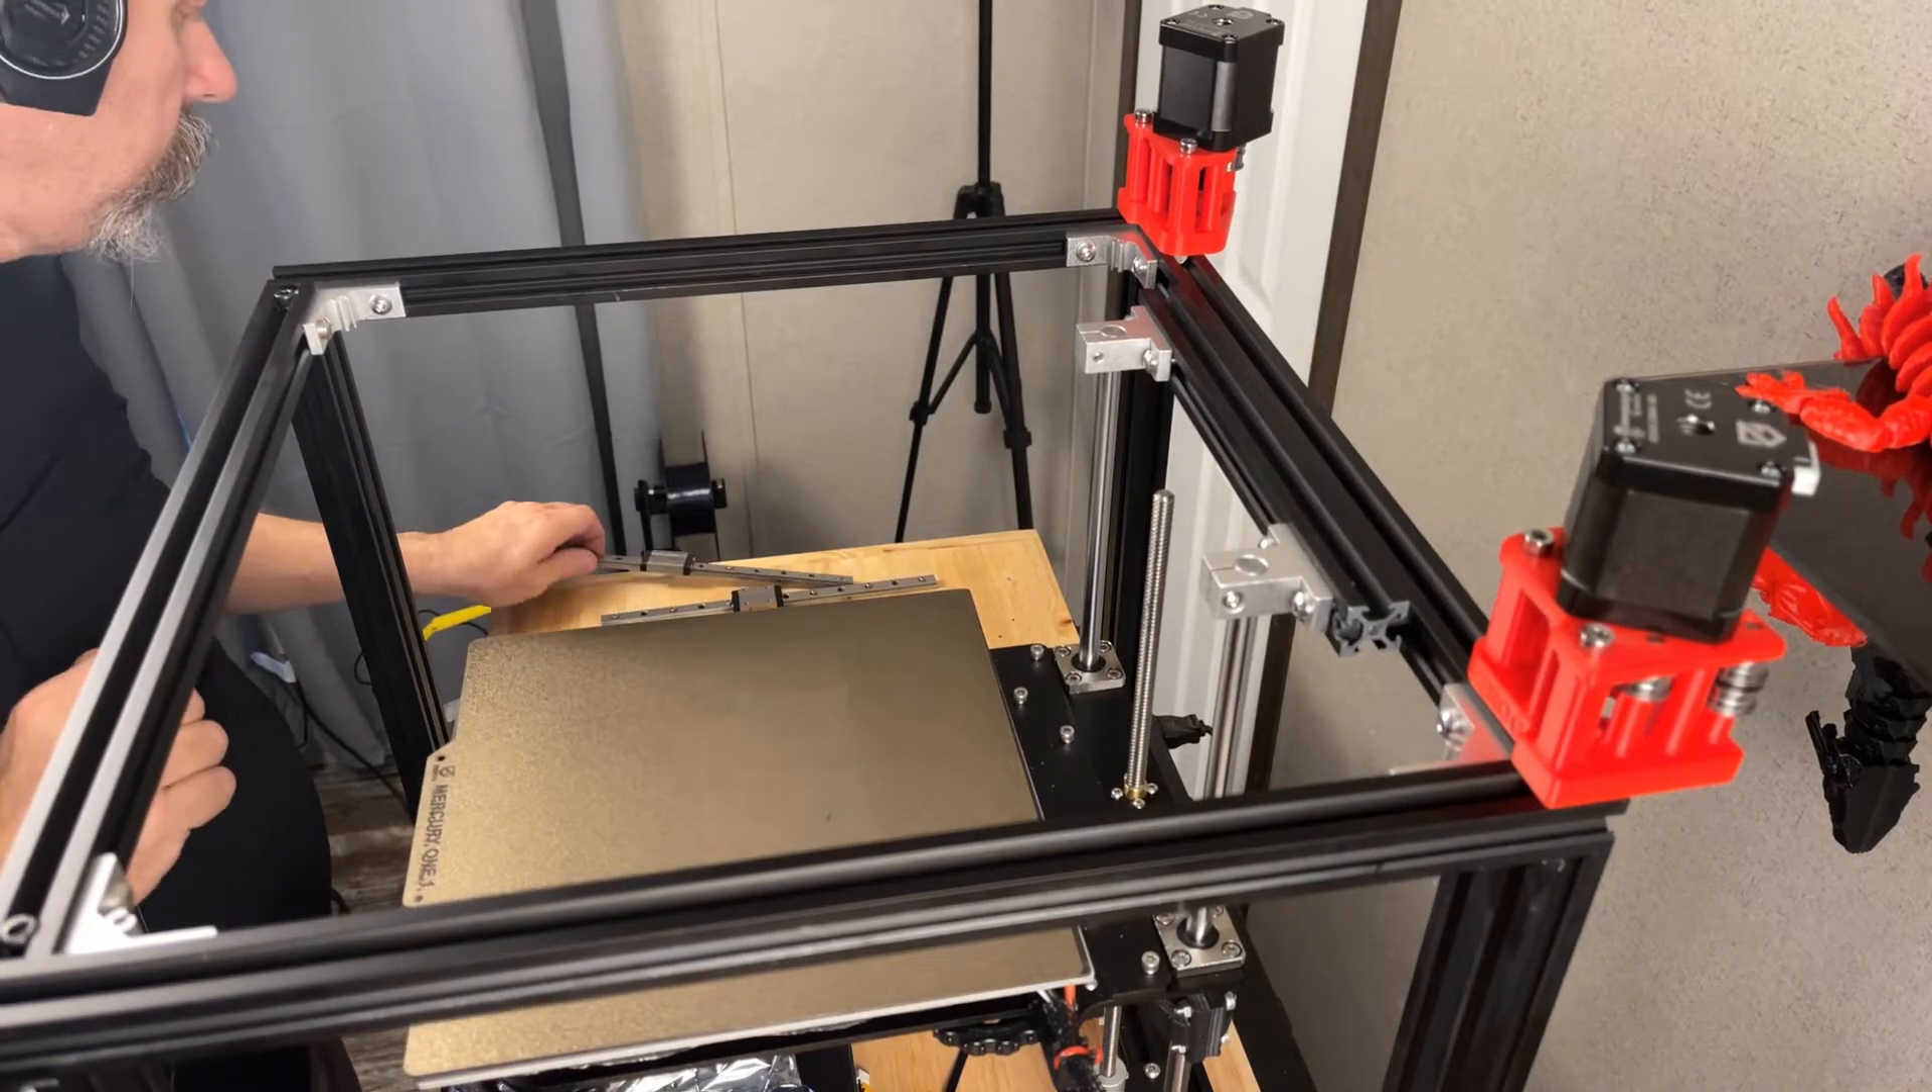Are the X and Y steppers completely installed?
Yes.